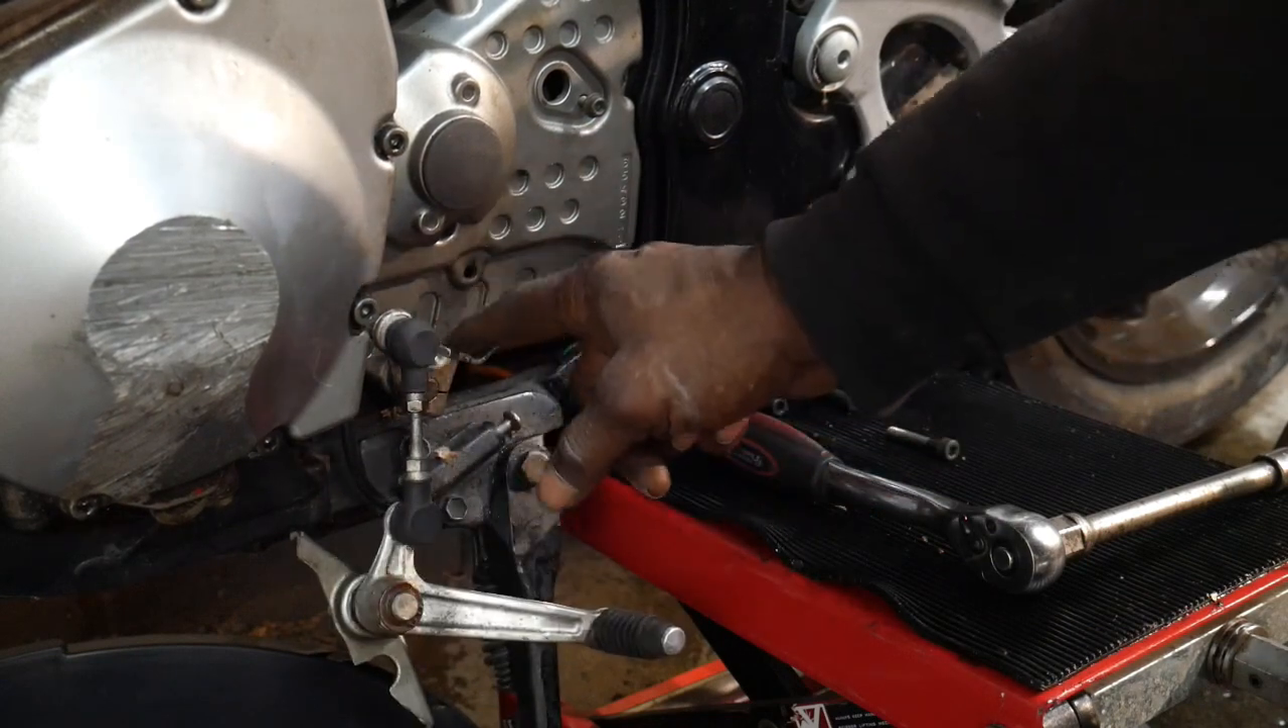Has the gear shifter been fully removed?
No.